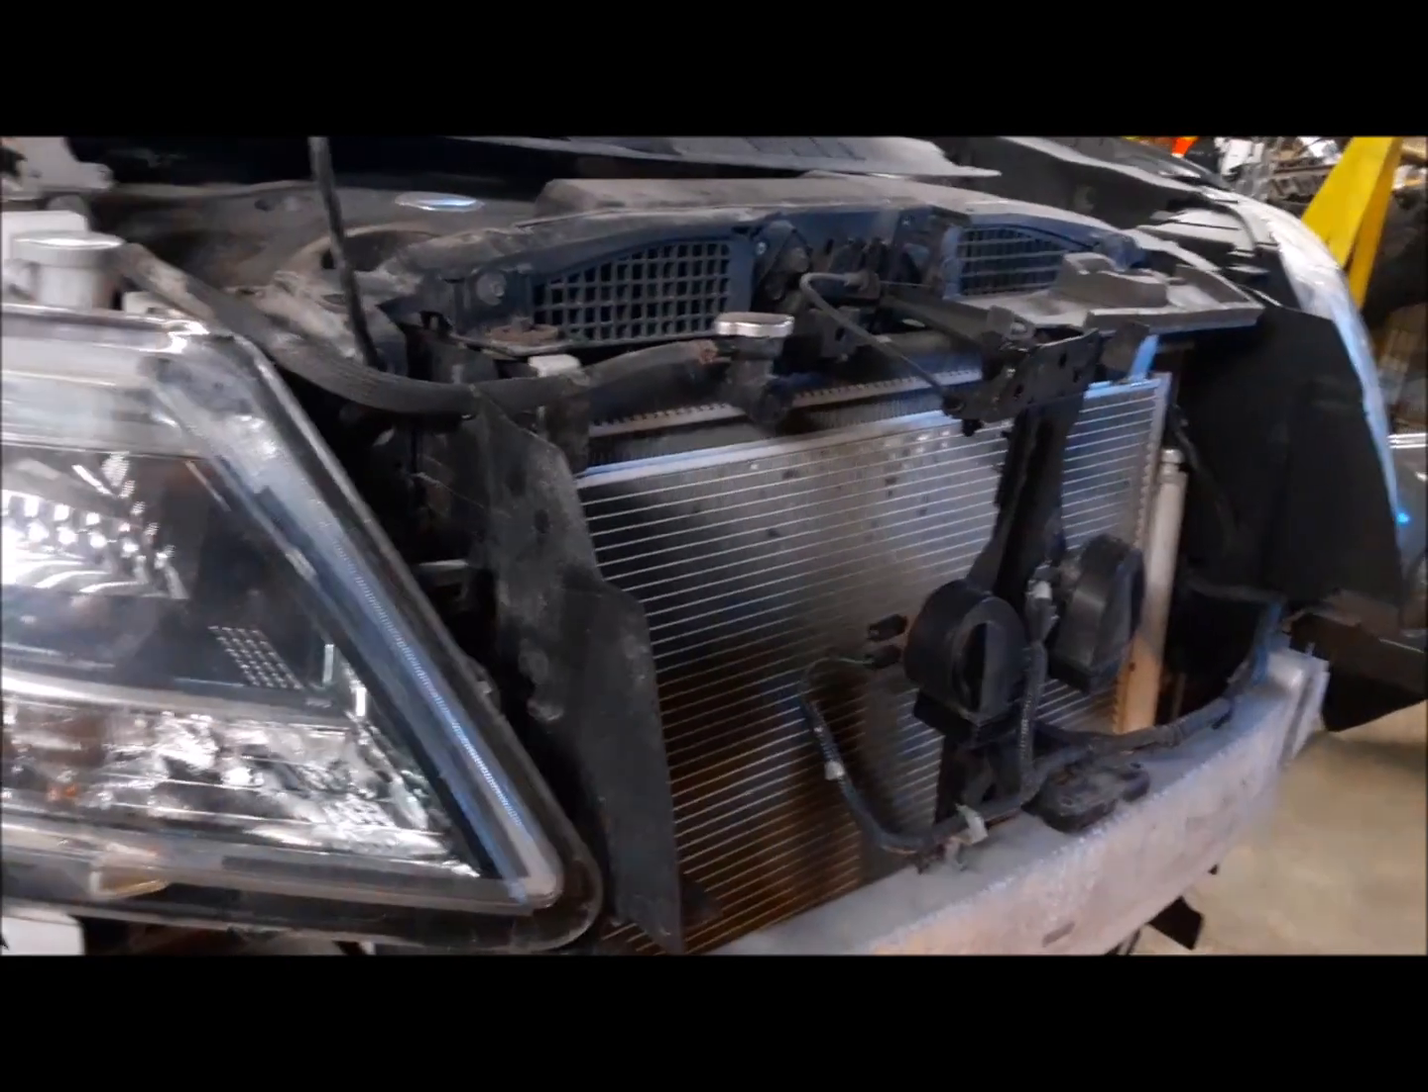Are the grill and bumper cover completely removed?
Yes.